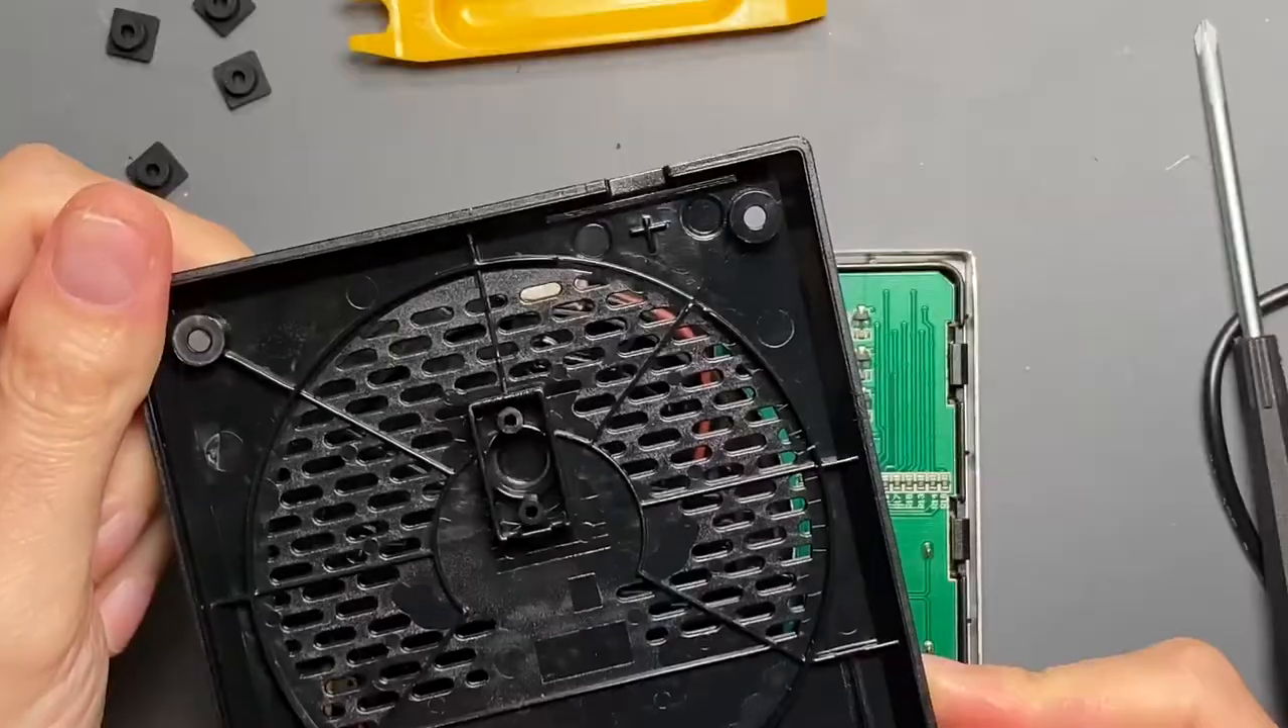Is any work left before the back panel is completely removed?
No.